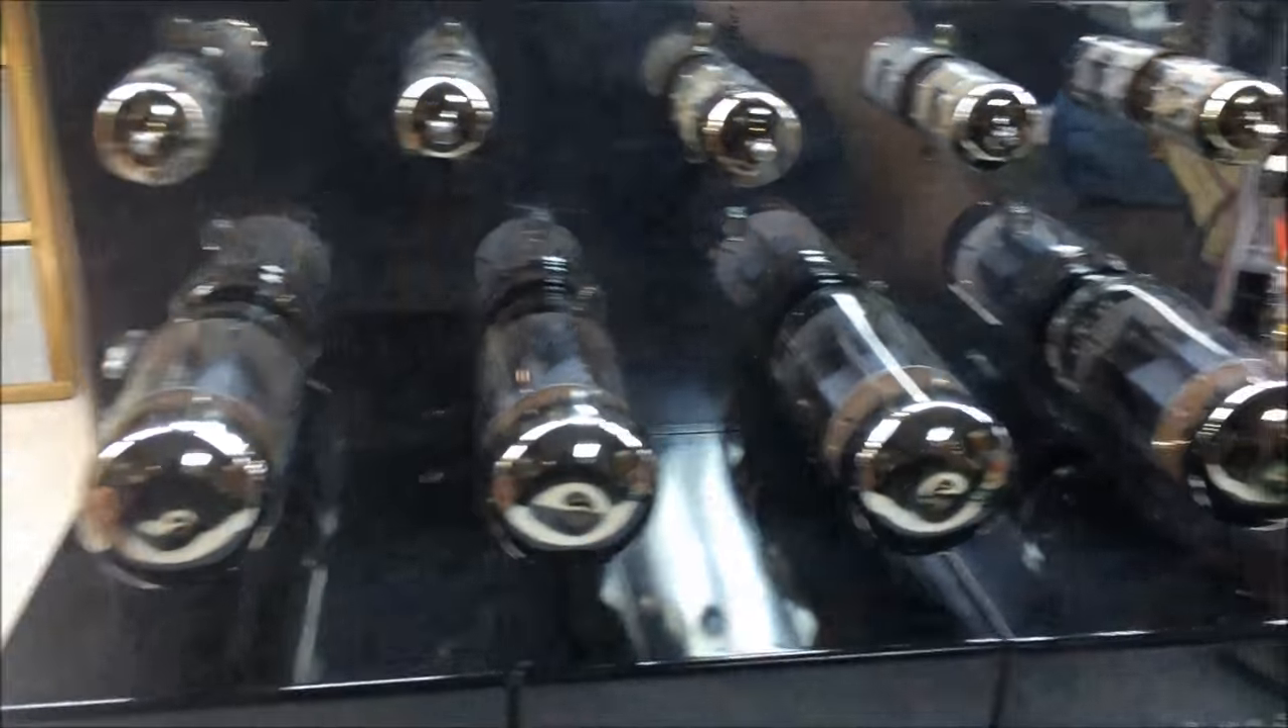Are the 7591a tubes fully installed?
Yes.